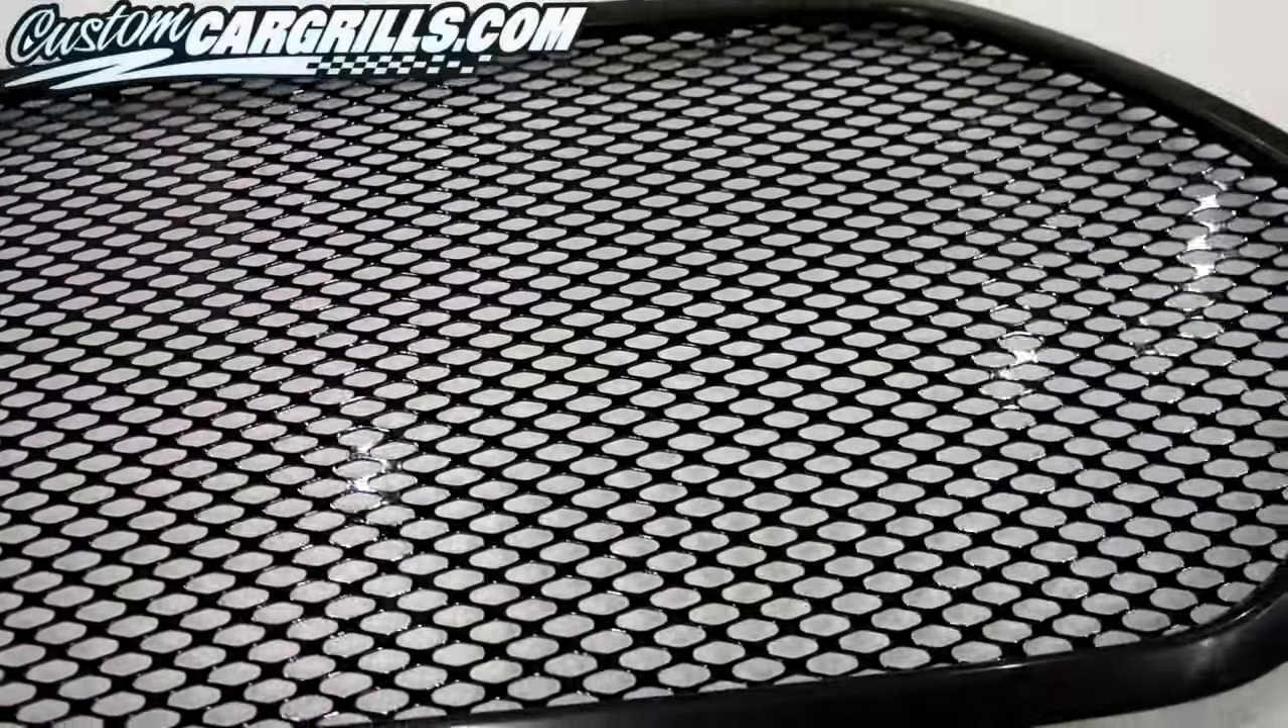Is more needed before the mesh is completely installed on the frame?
No.